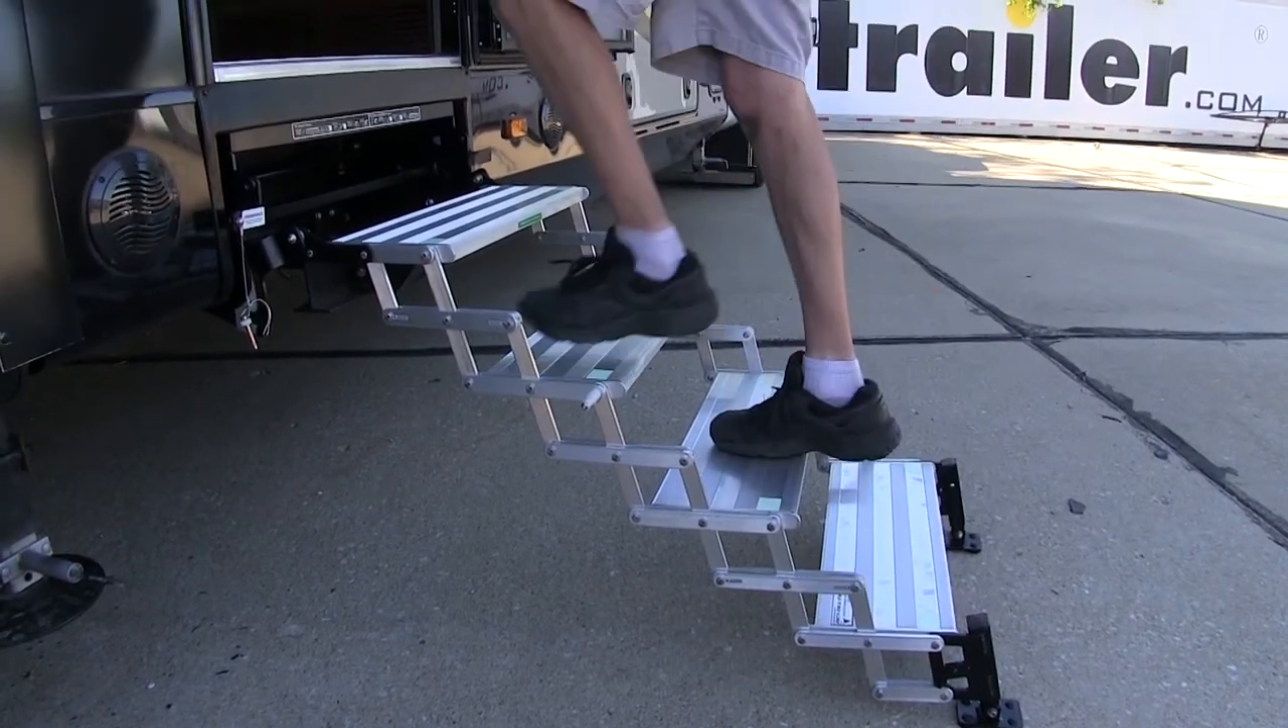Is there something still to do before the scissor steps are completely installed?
No.